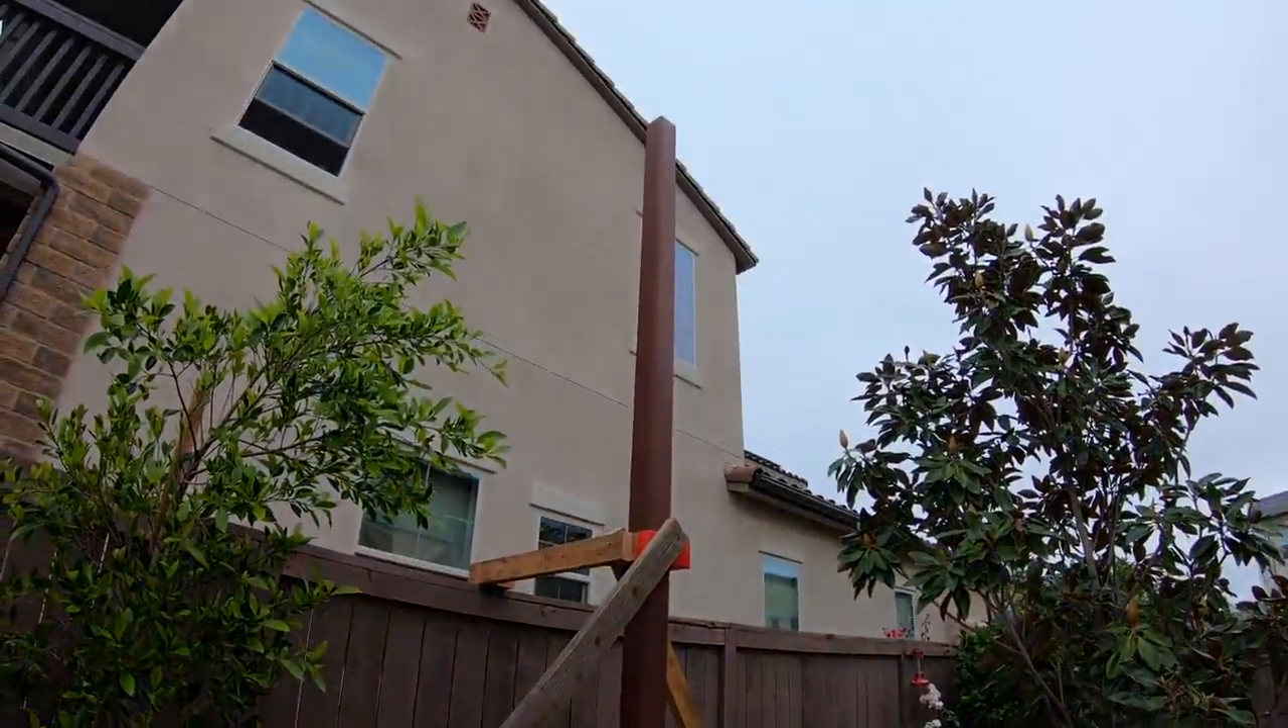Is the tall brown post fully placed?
Yes.